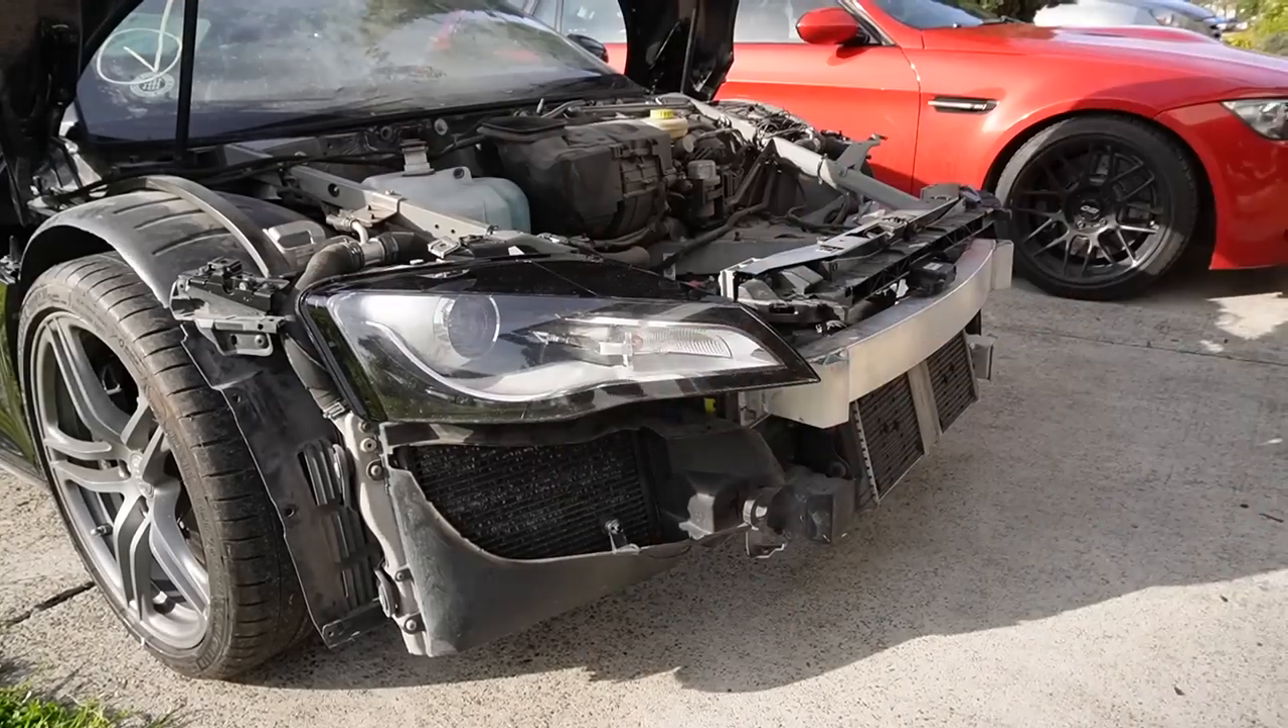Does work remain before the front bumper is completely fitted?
Yes.